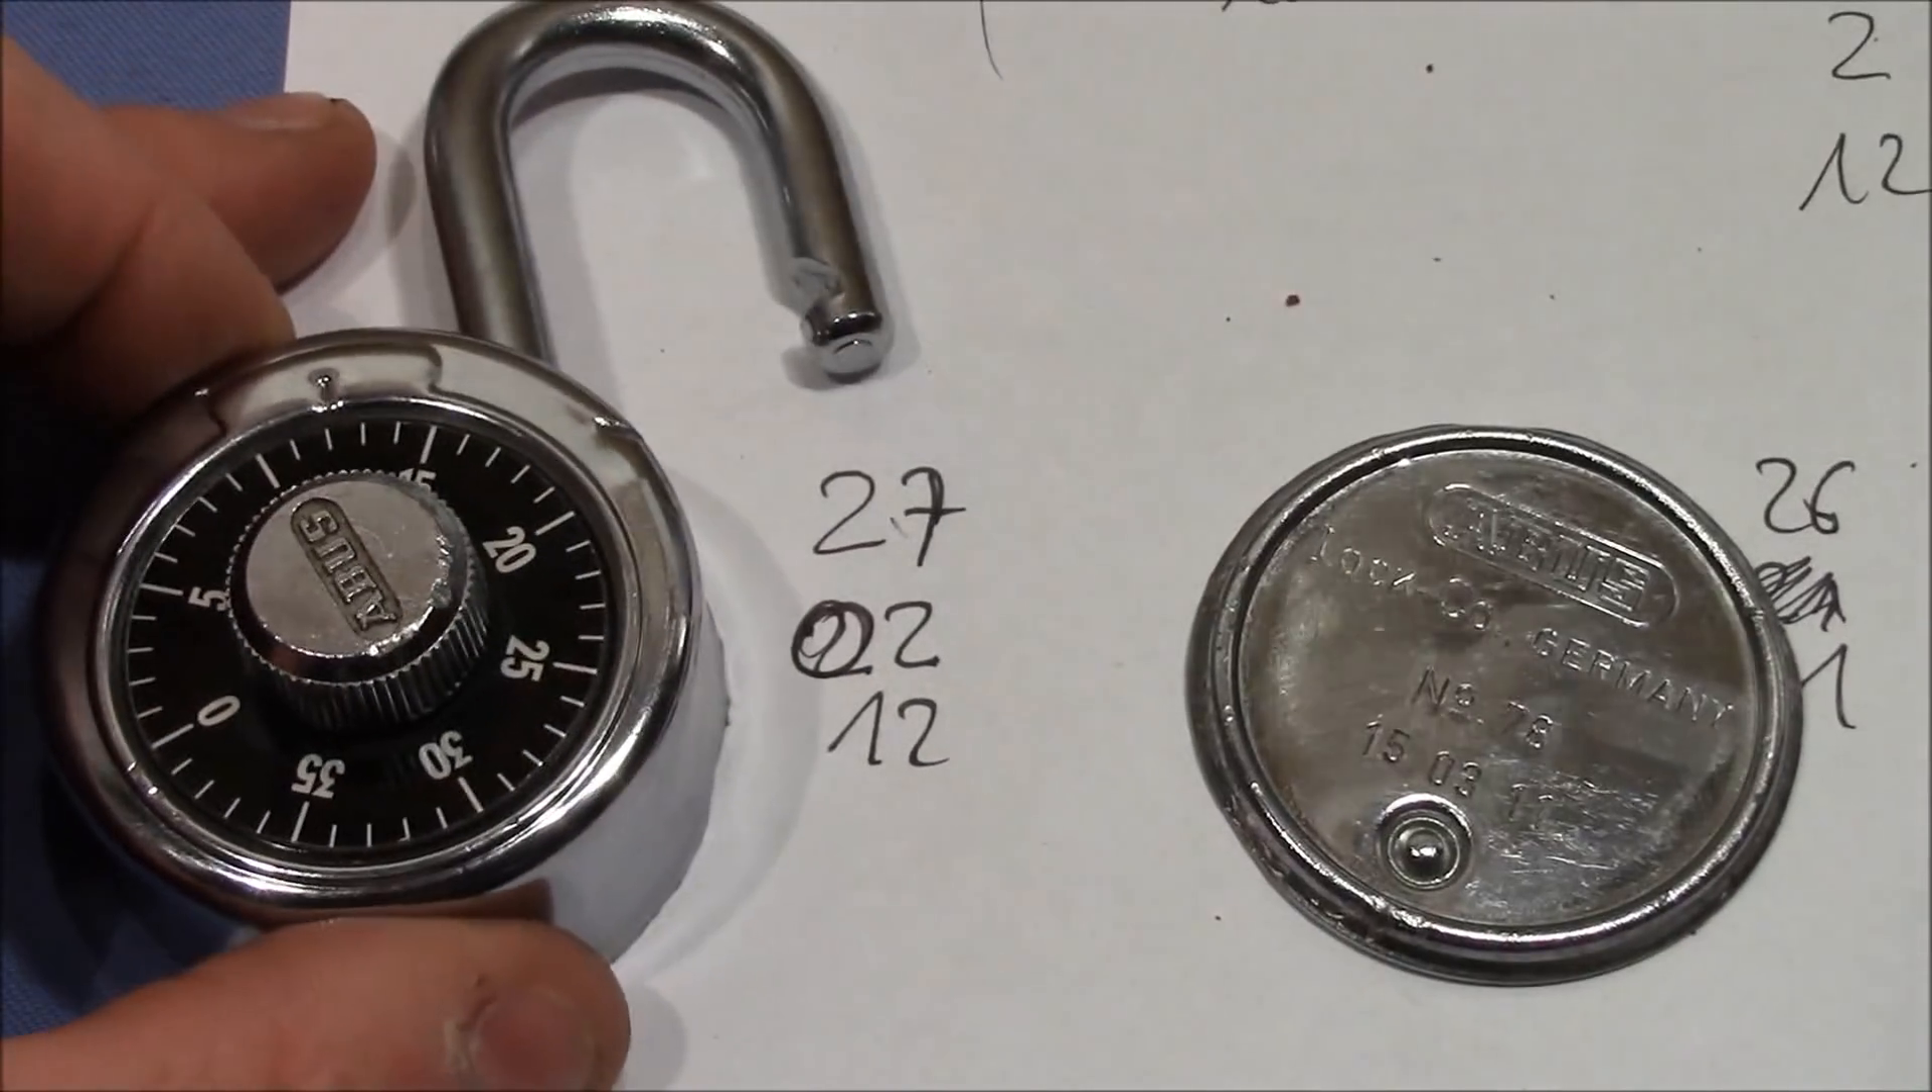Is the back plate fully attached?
No.